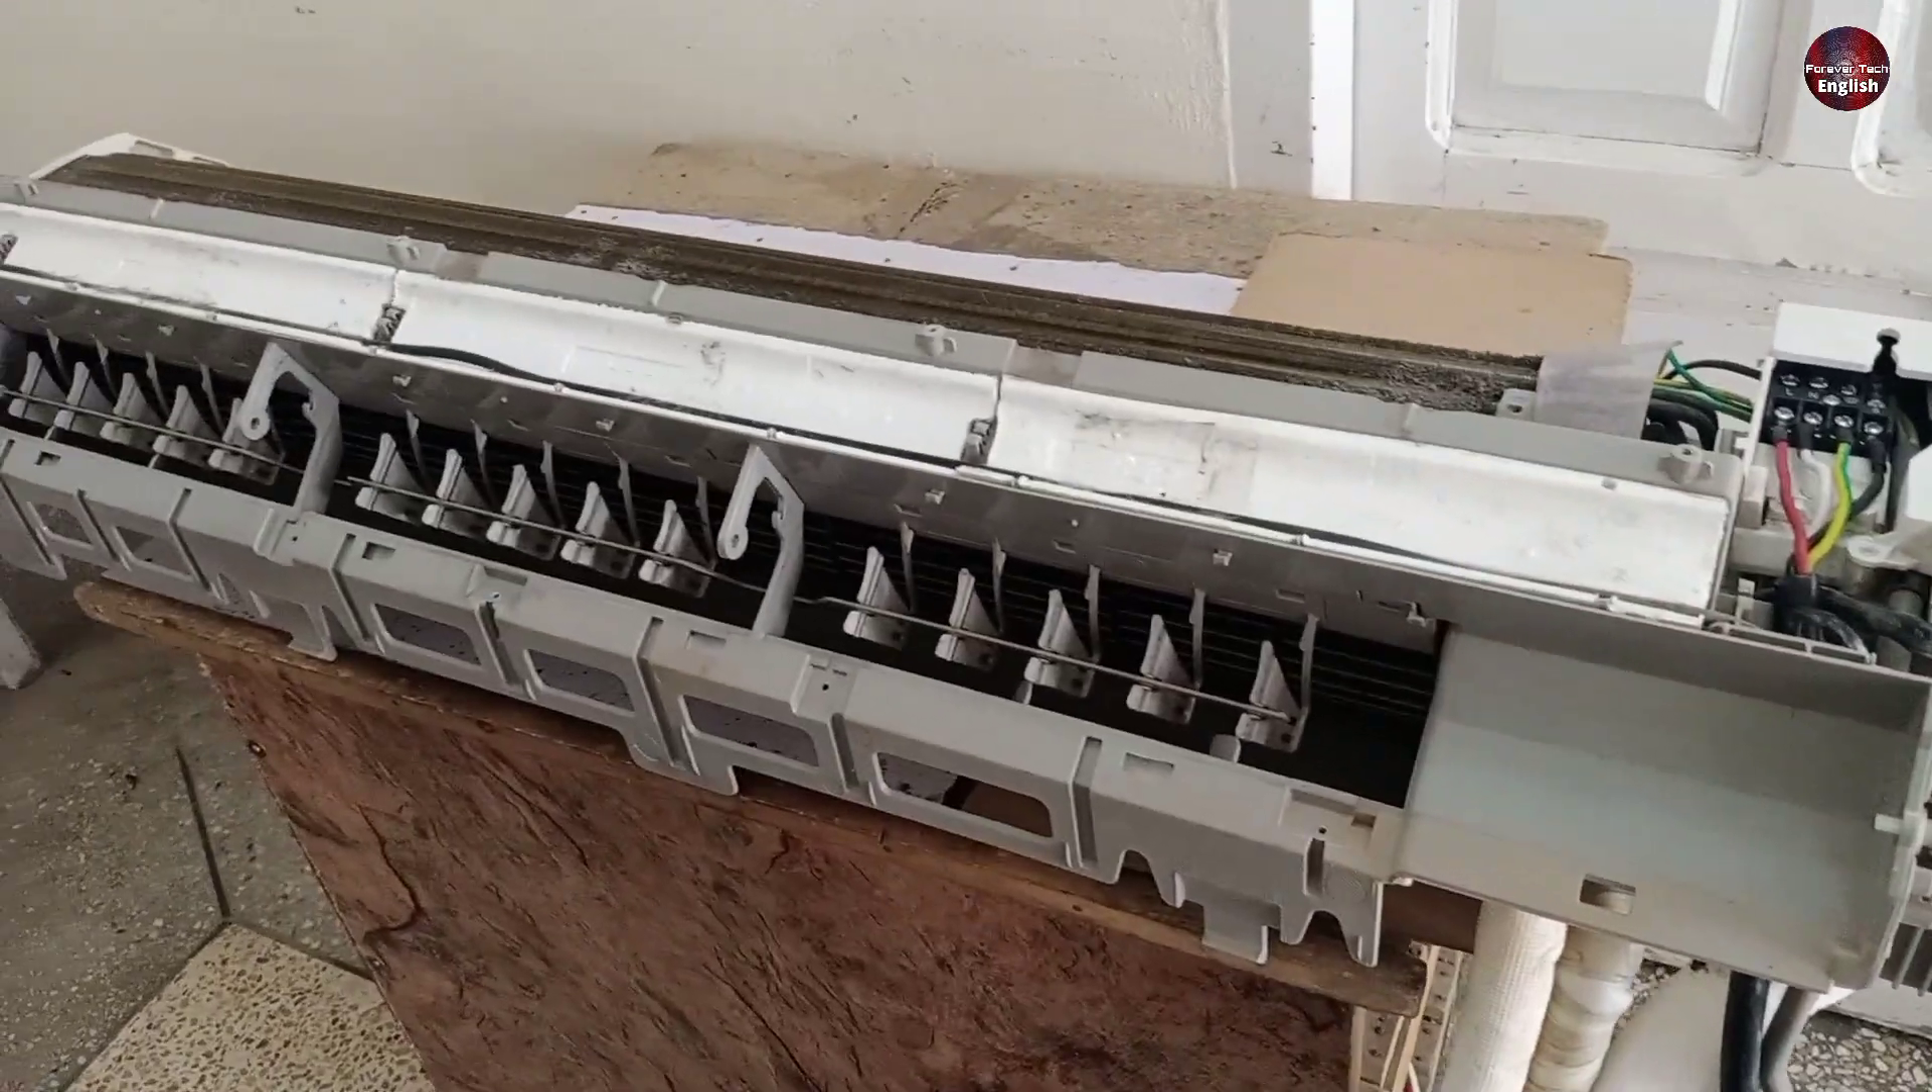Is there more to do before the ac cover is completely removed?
No.